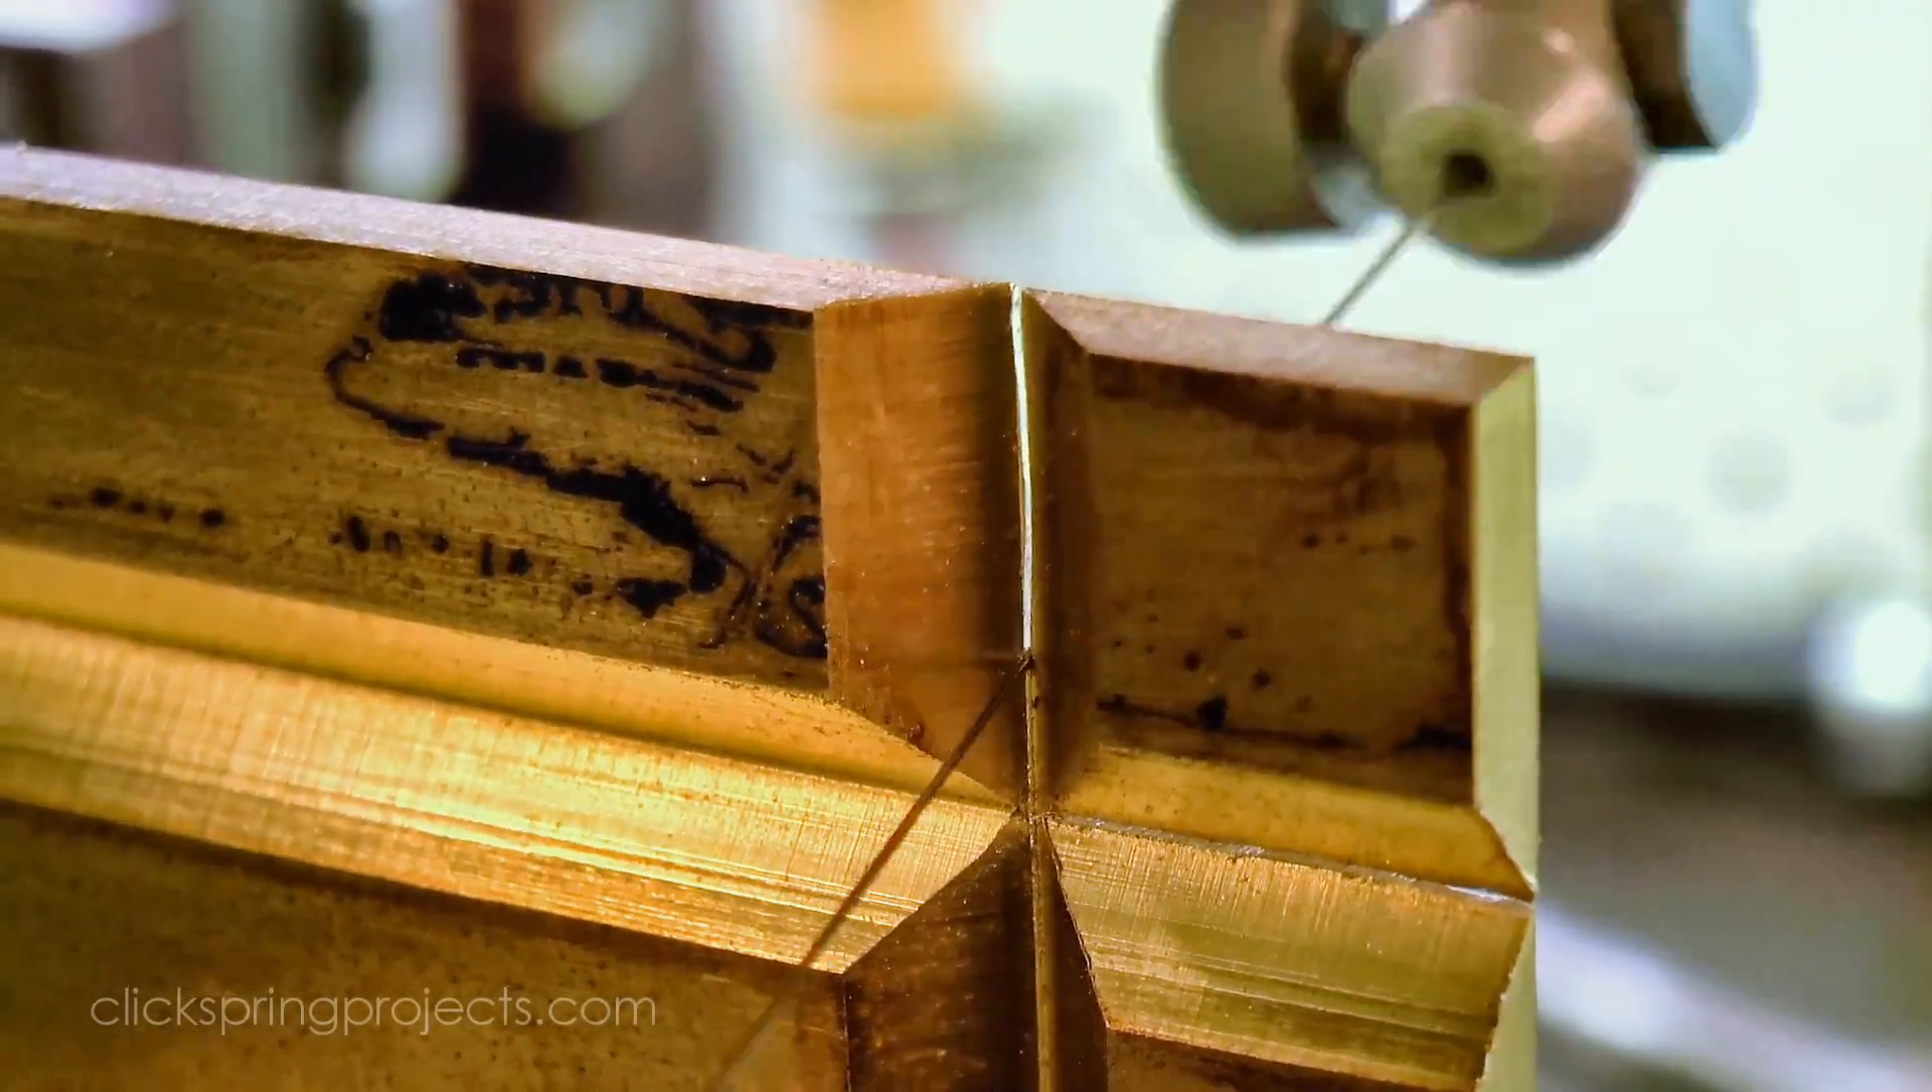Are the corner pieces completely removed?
No.